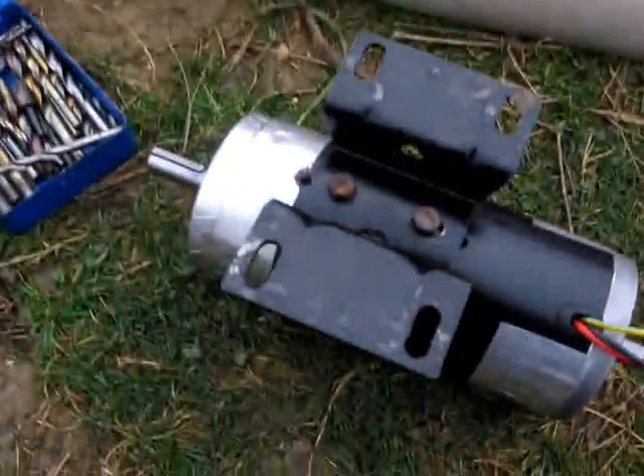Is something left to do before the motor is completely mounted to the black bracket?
No.